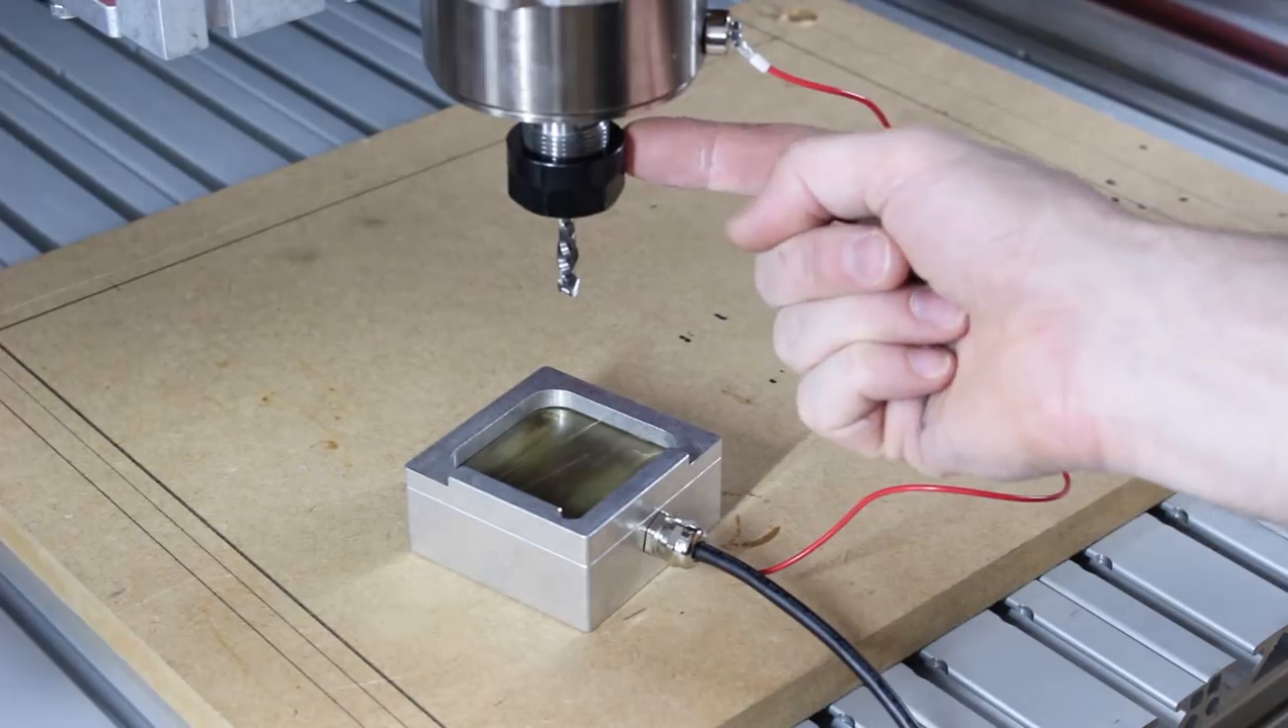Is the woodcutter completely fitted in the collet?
Yes.